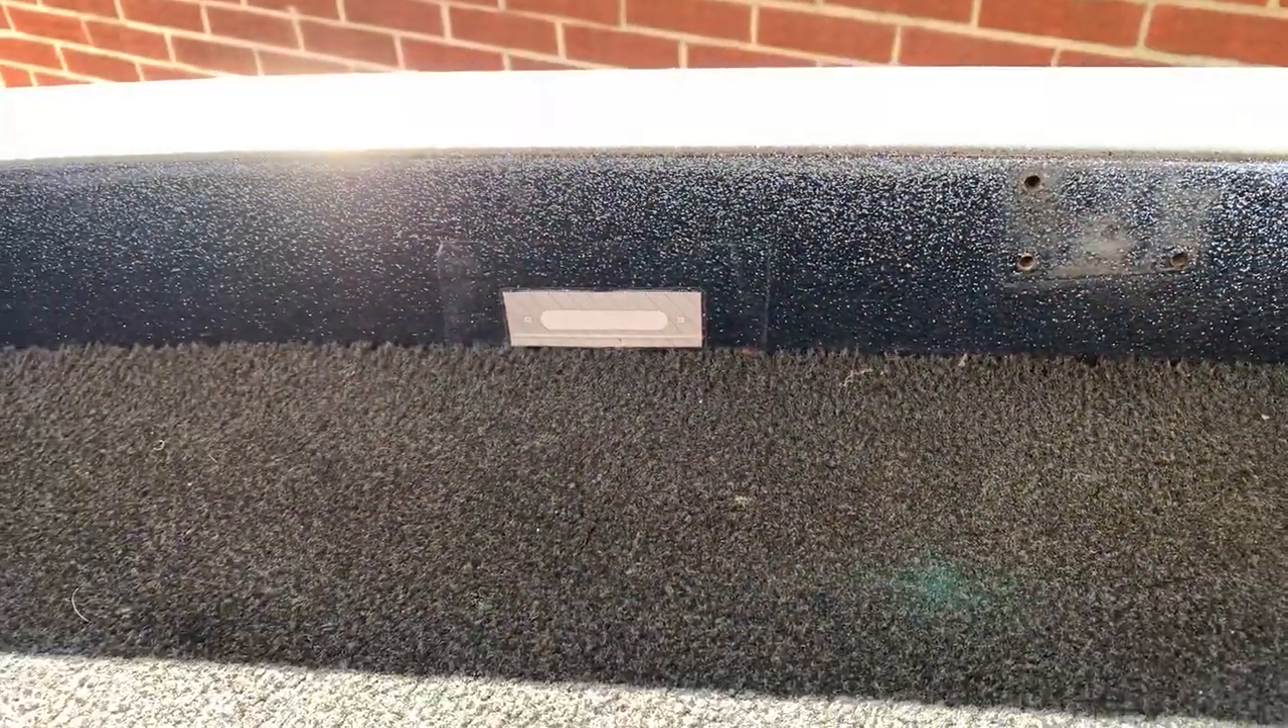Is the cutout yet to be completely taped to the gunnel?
No.